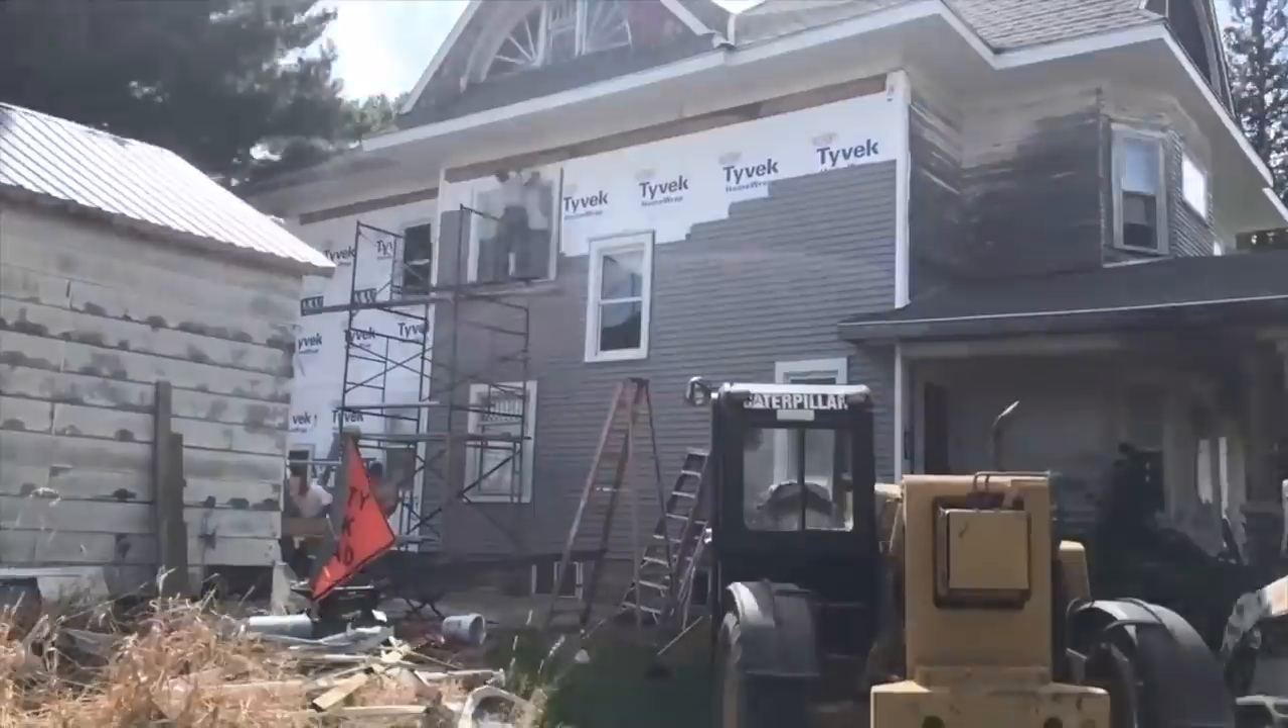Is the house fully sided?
No.